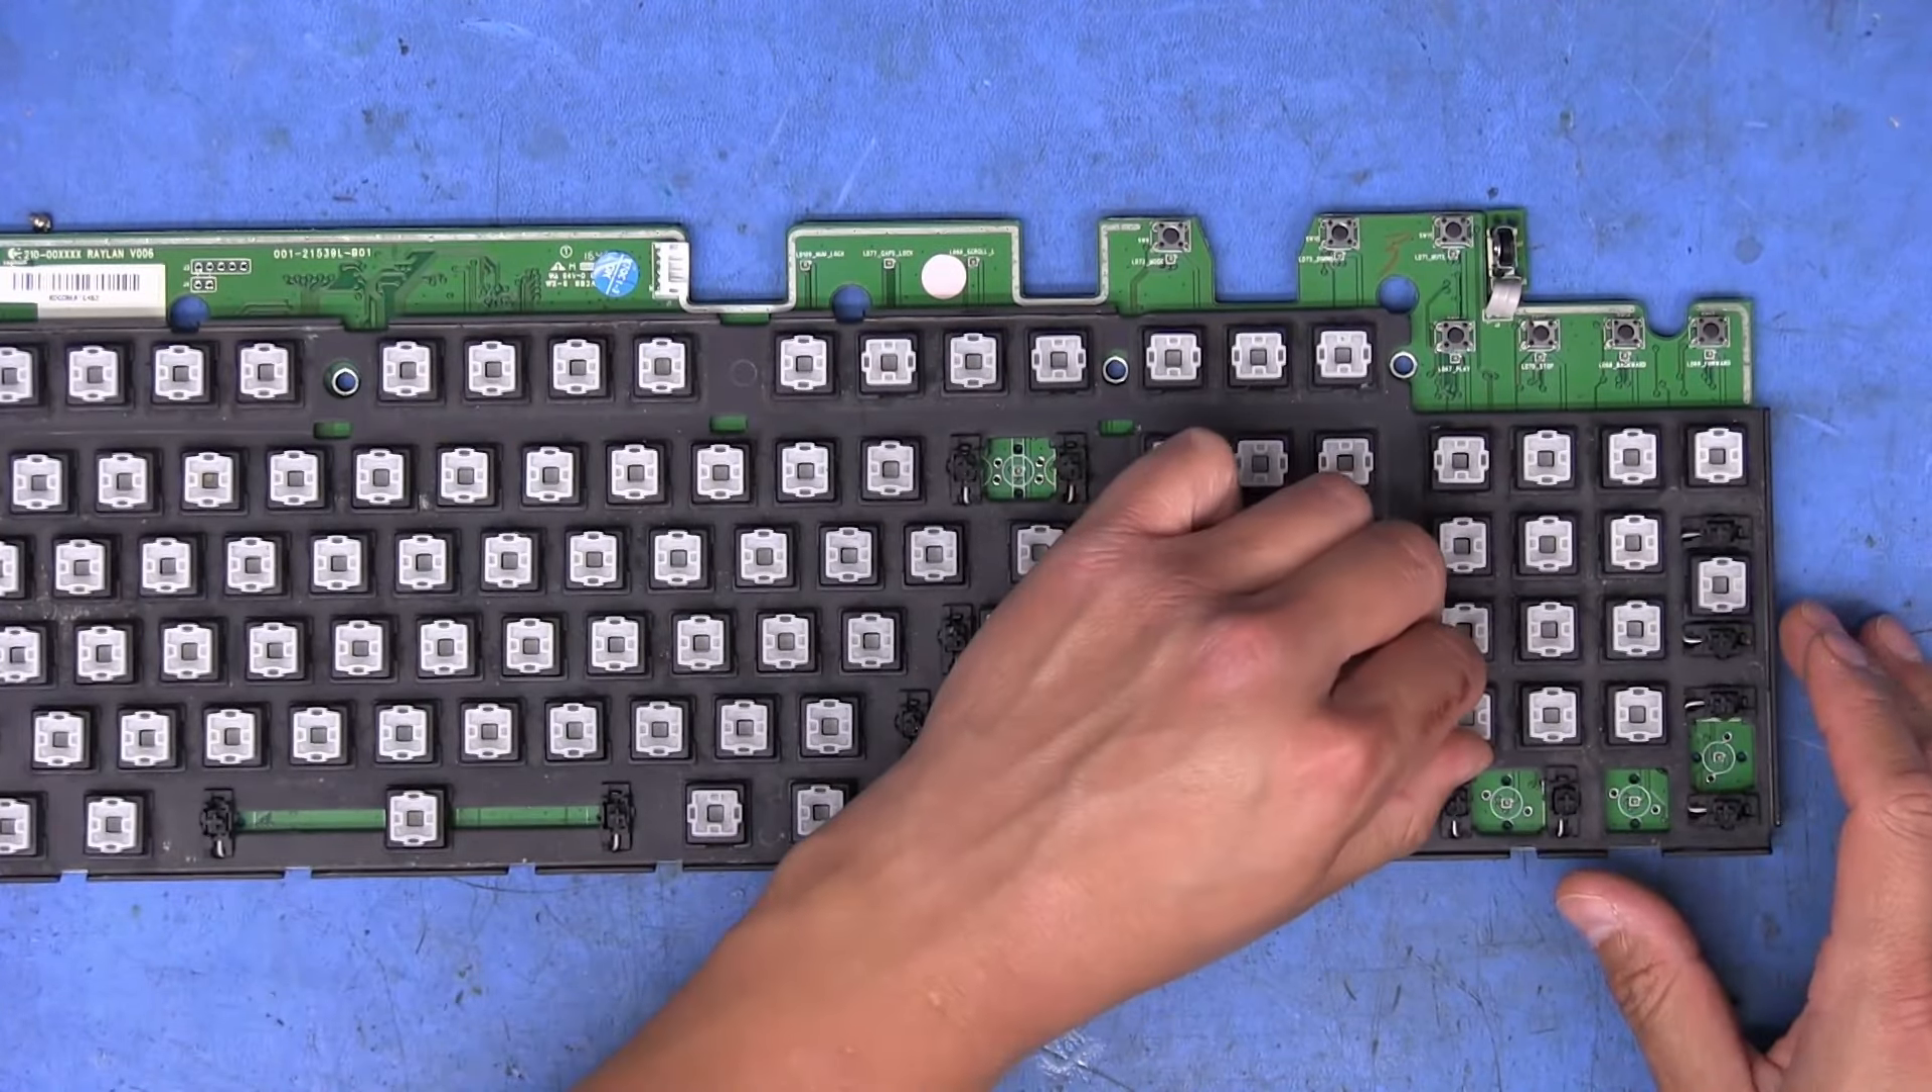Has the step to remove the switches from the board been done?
No.